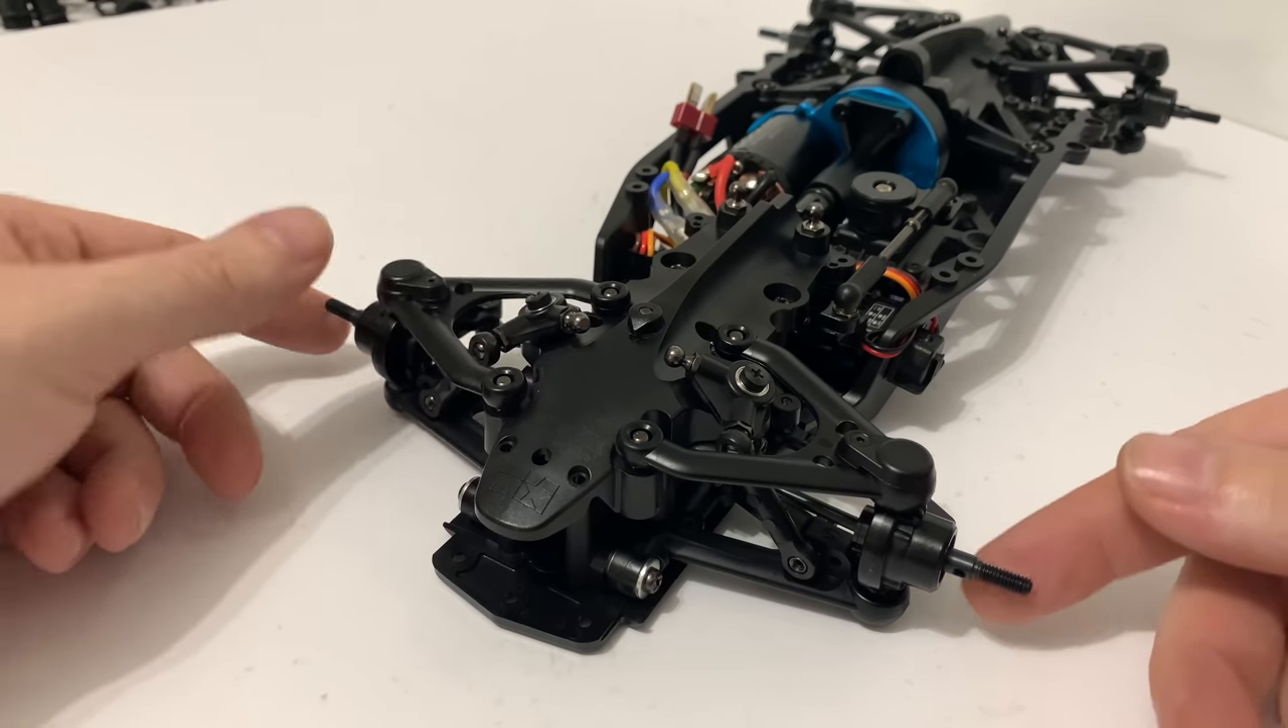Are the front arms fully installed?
Yes.